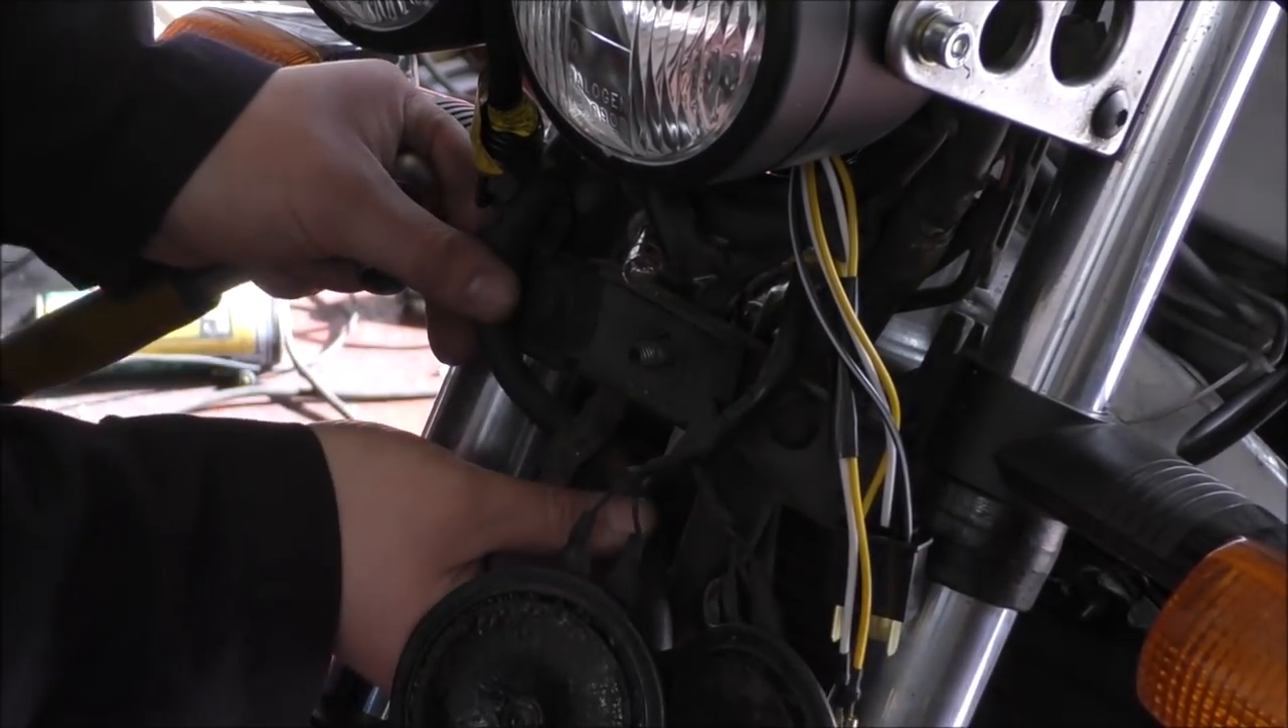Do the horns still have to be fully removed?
Yes.